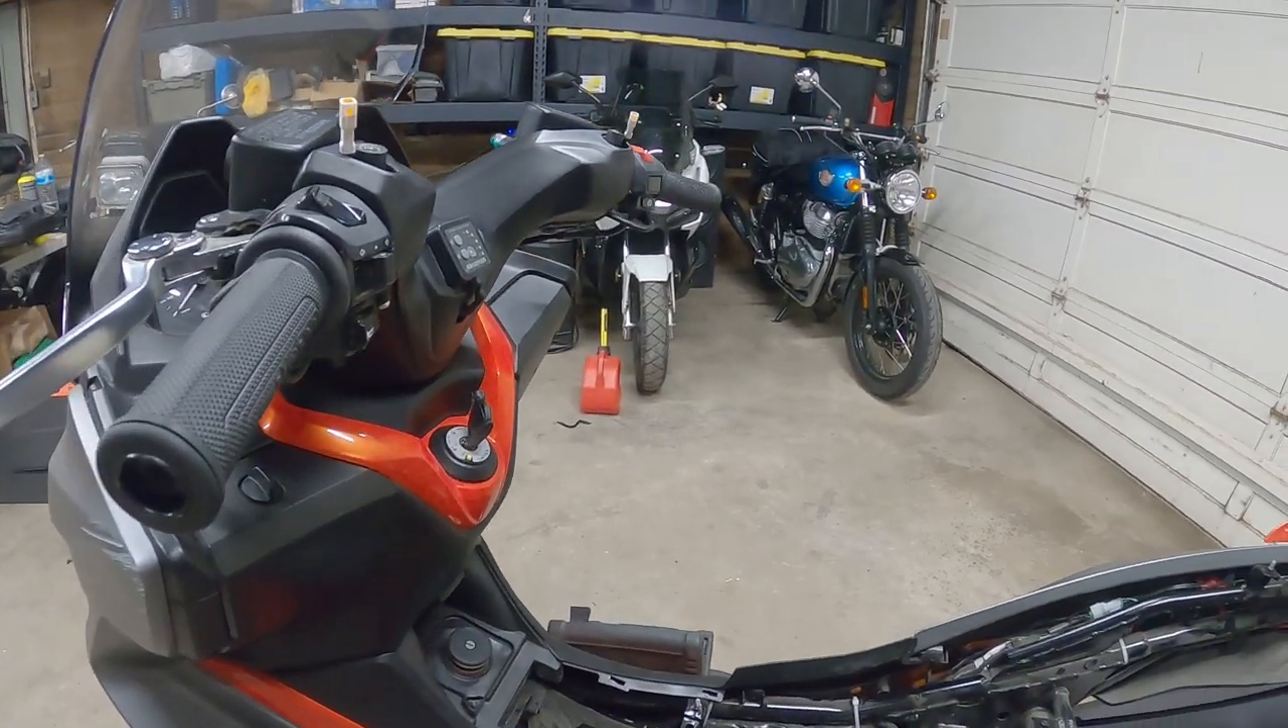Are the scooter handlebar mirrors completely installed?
No.